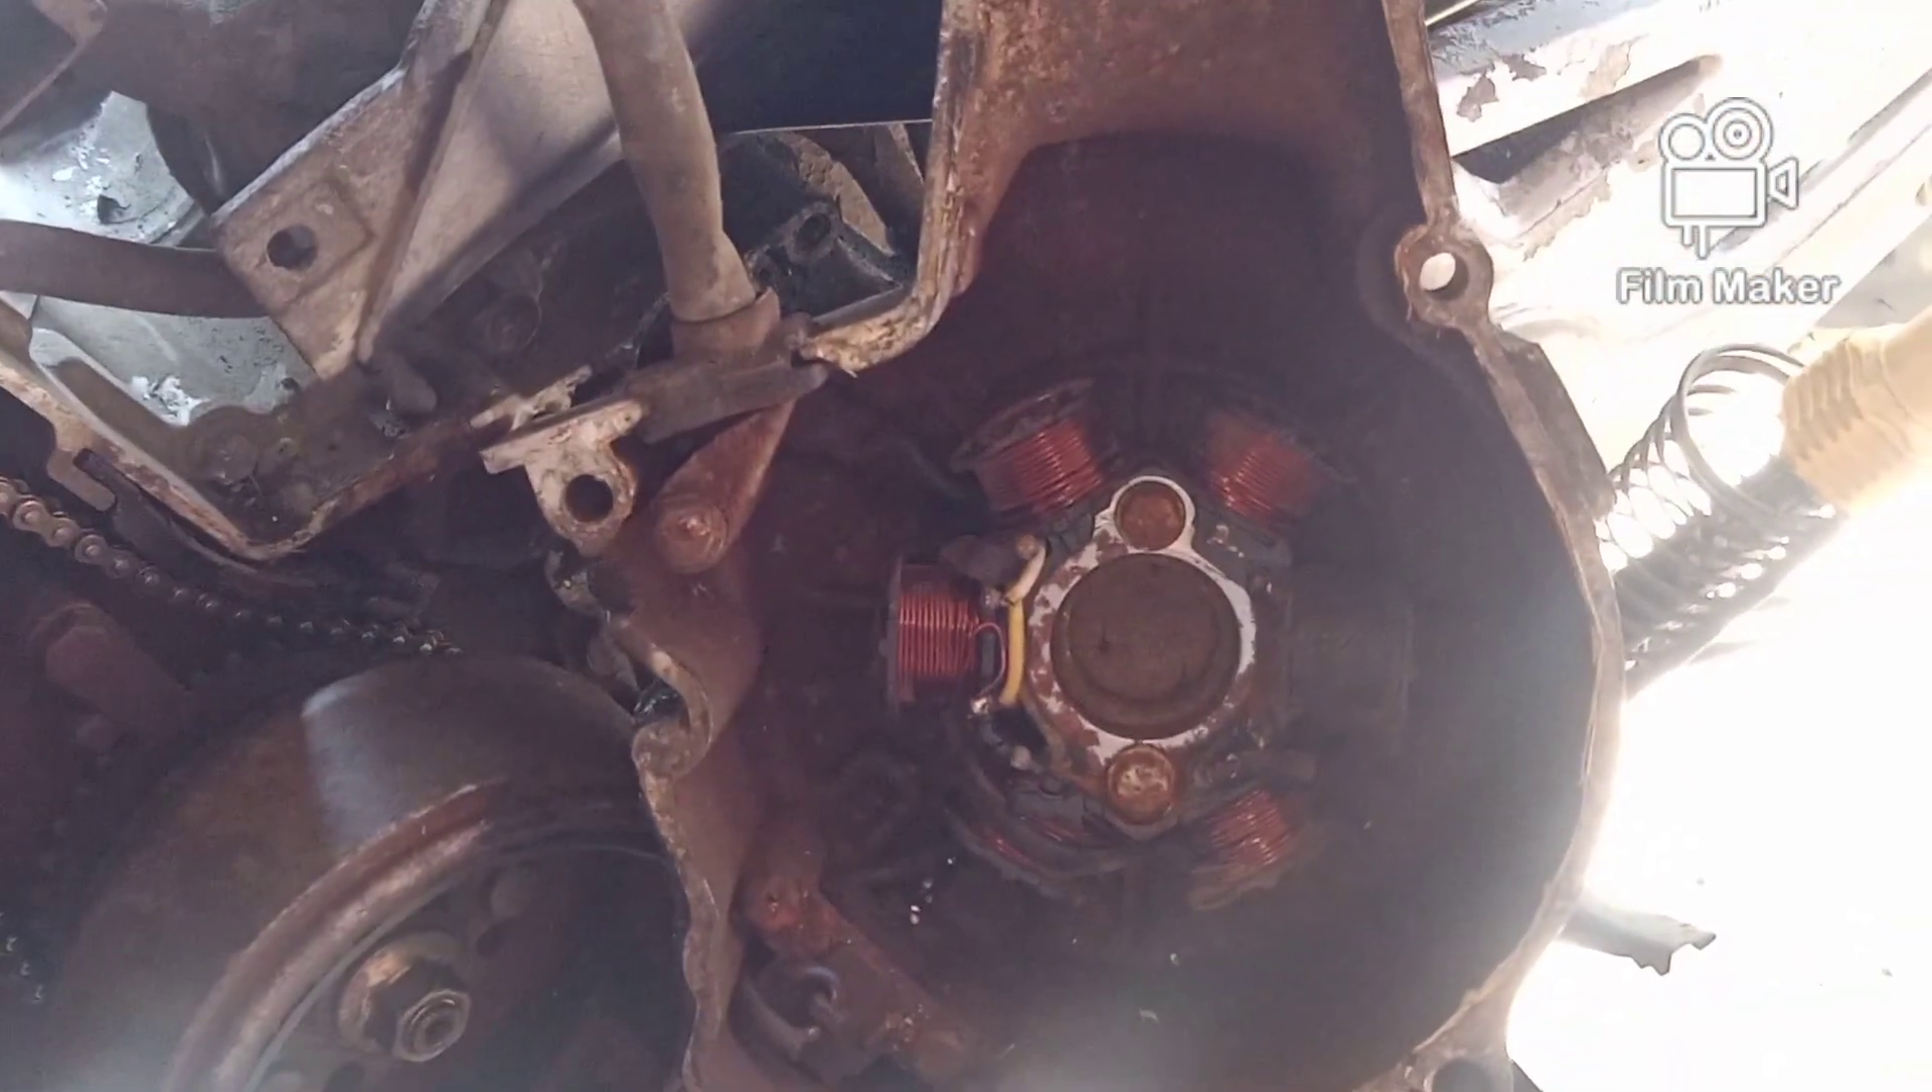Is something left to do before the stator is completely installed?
No.